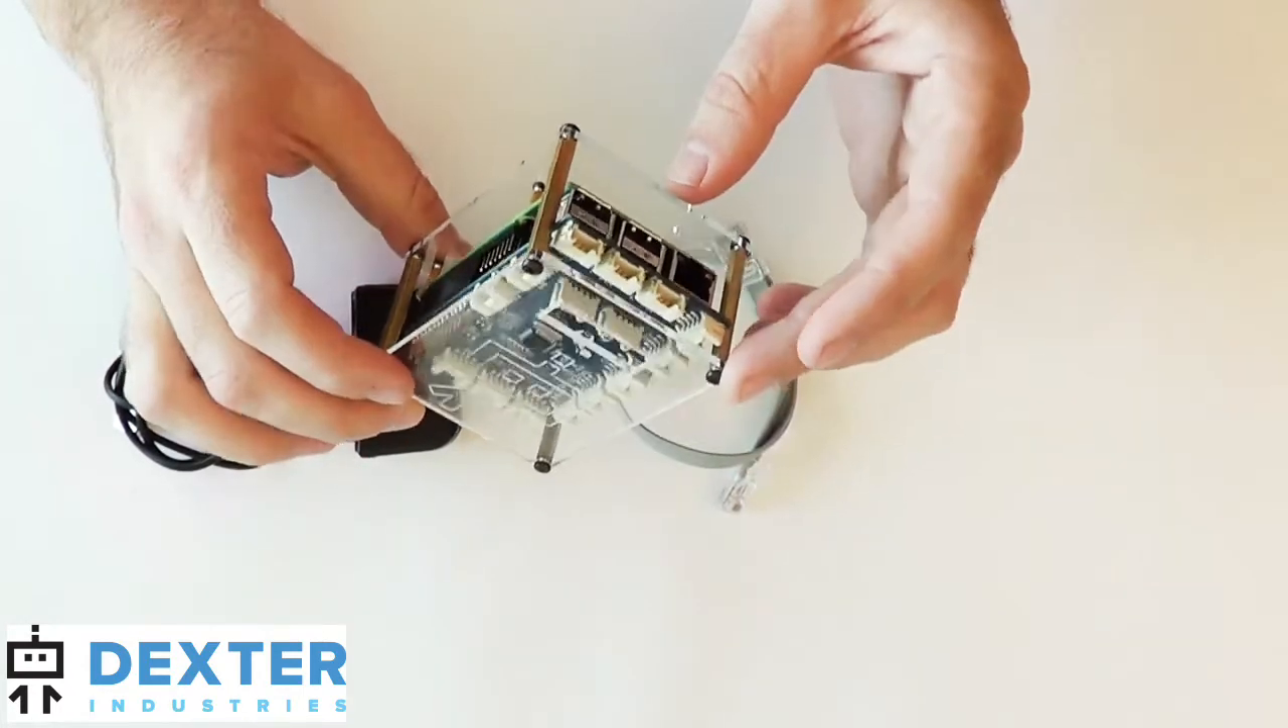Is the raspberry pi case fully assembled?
Yes.